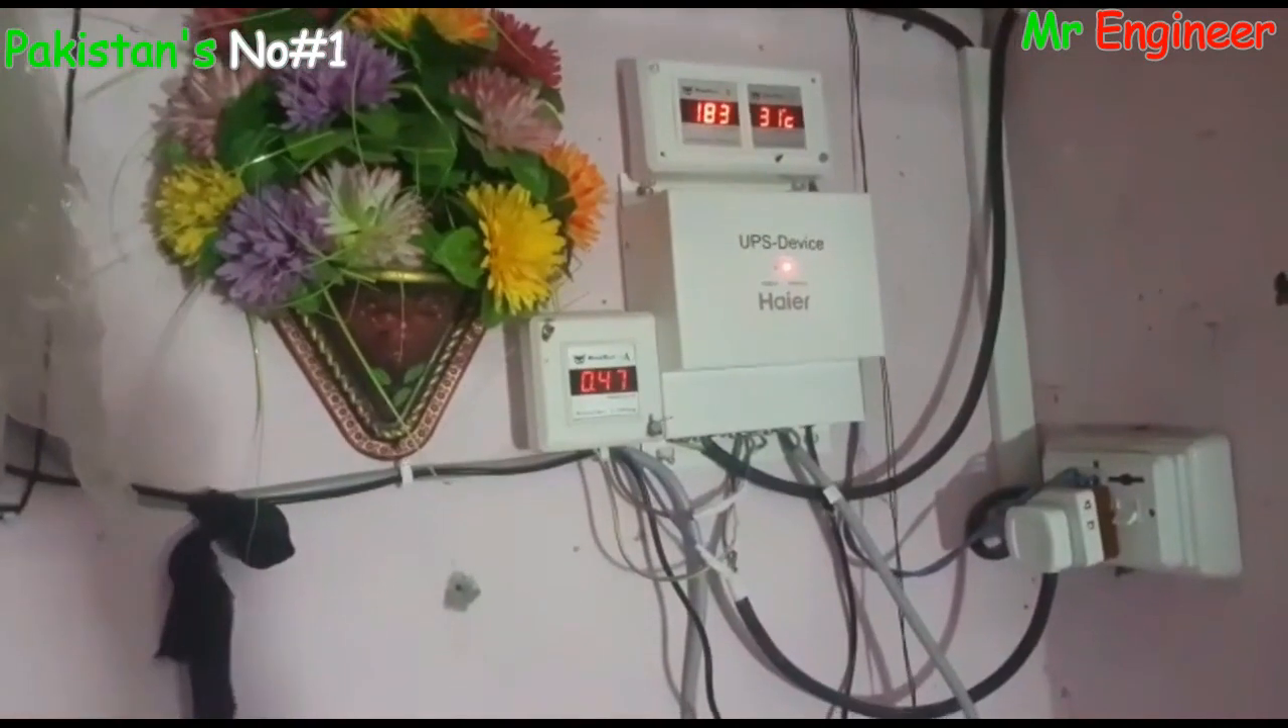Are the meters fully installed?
Yes.